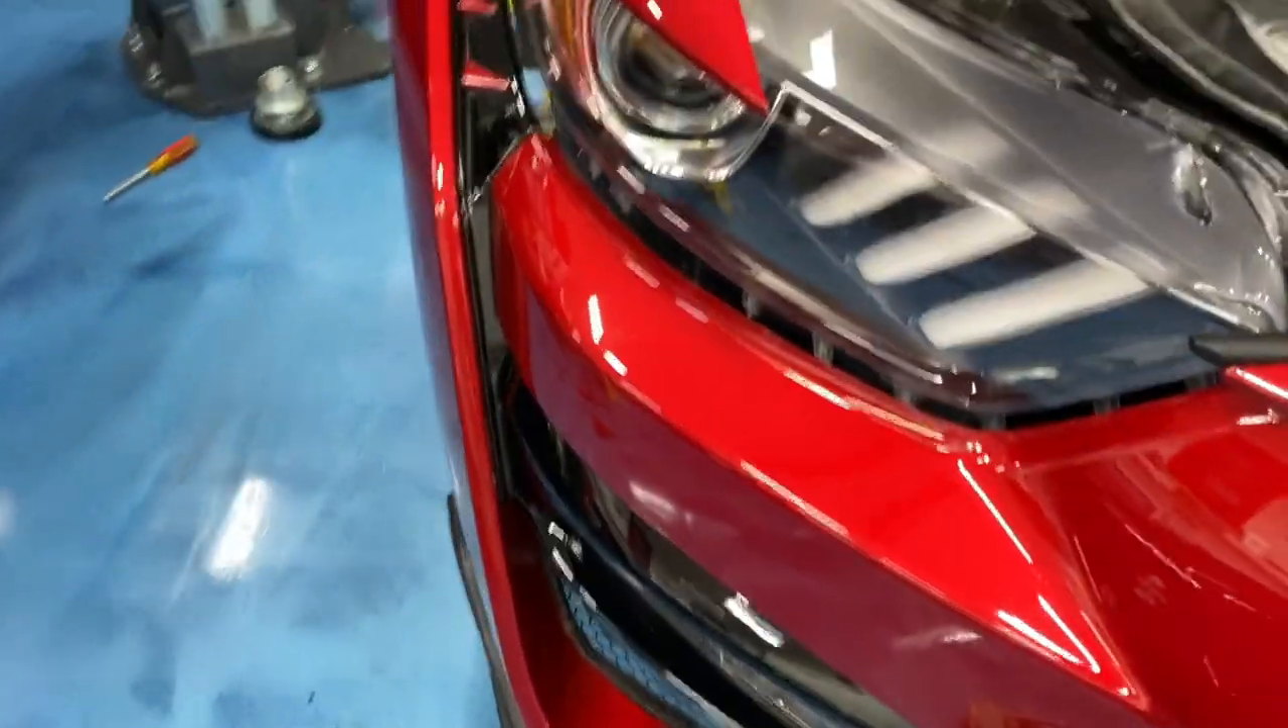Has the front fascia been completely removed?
No.